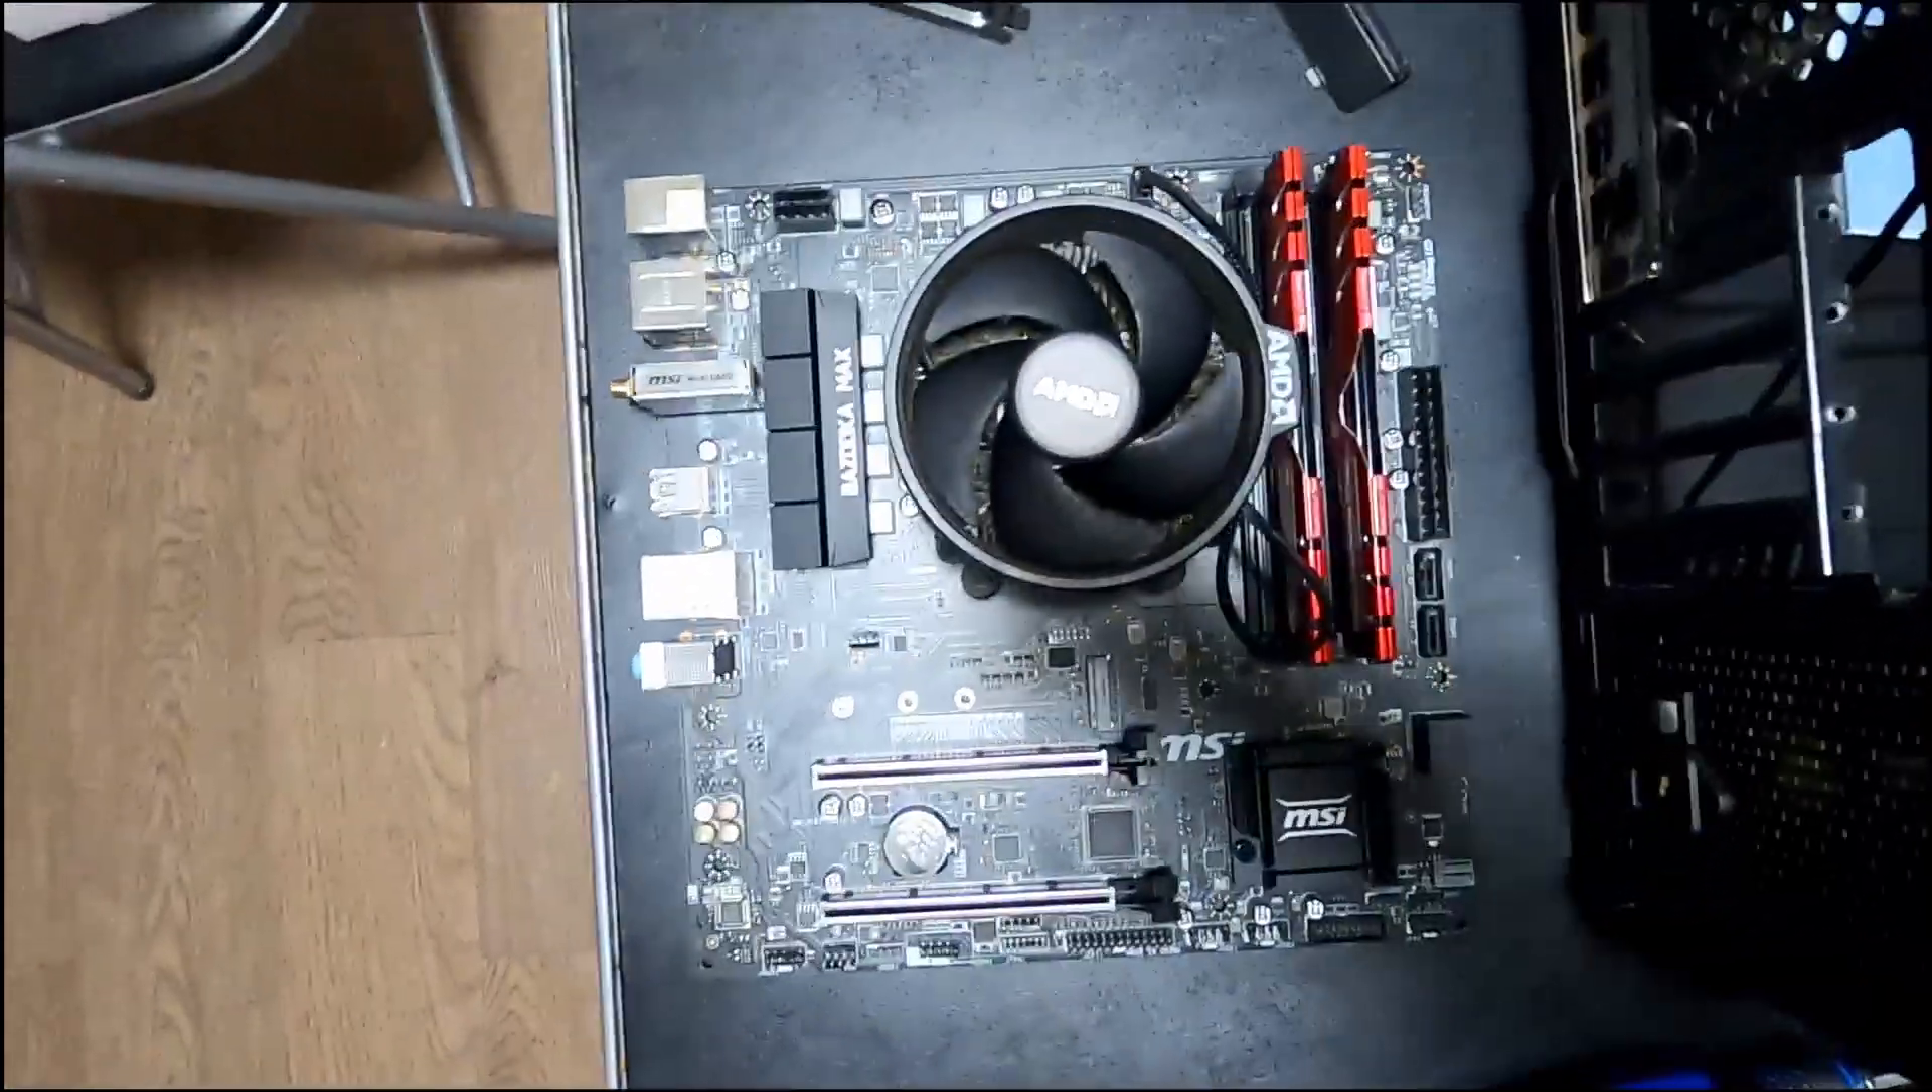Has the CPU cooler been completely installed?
Yes.